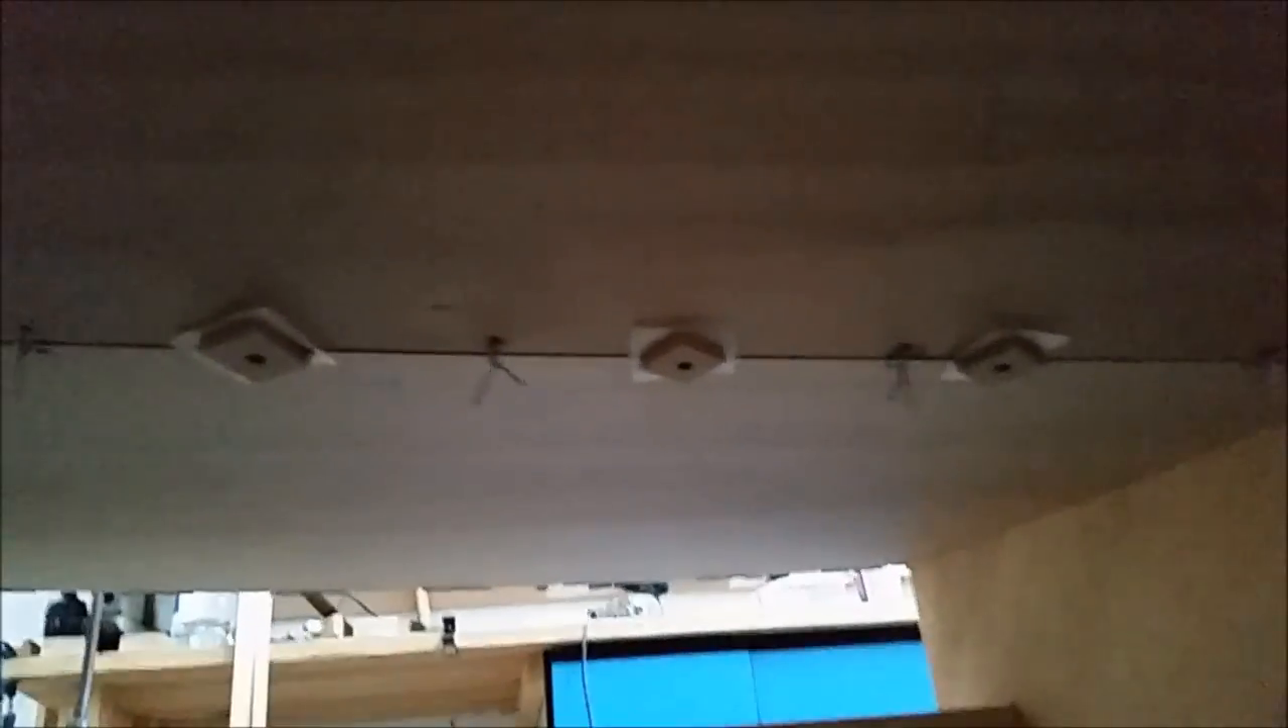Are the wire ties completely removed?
No.